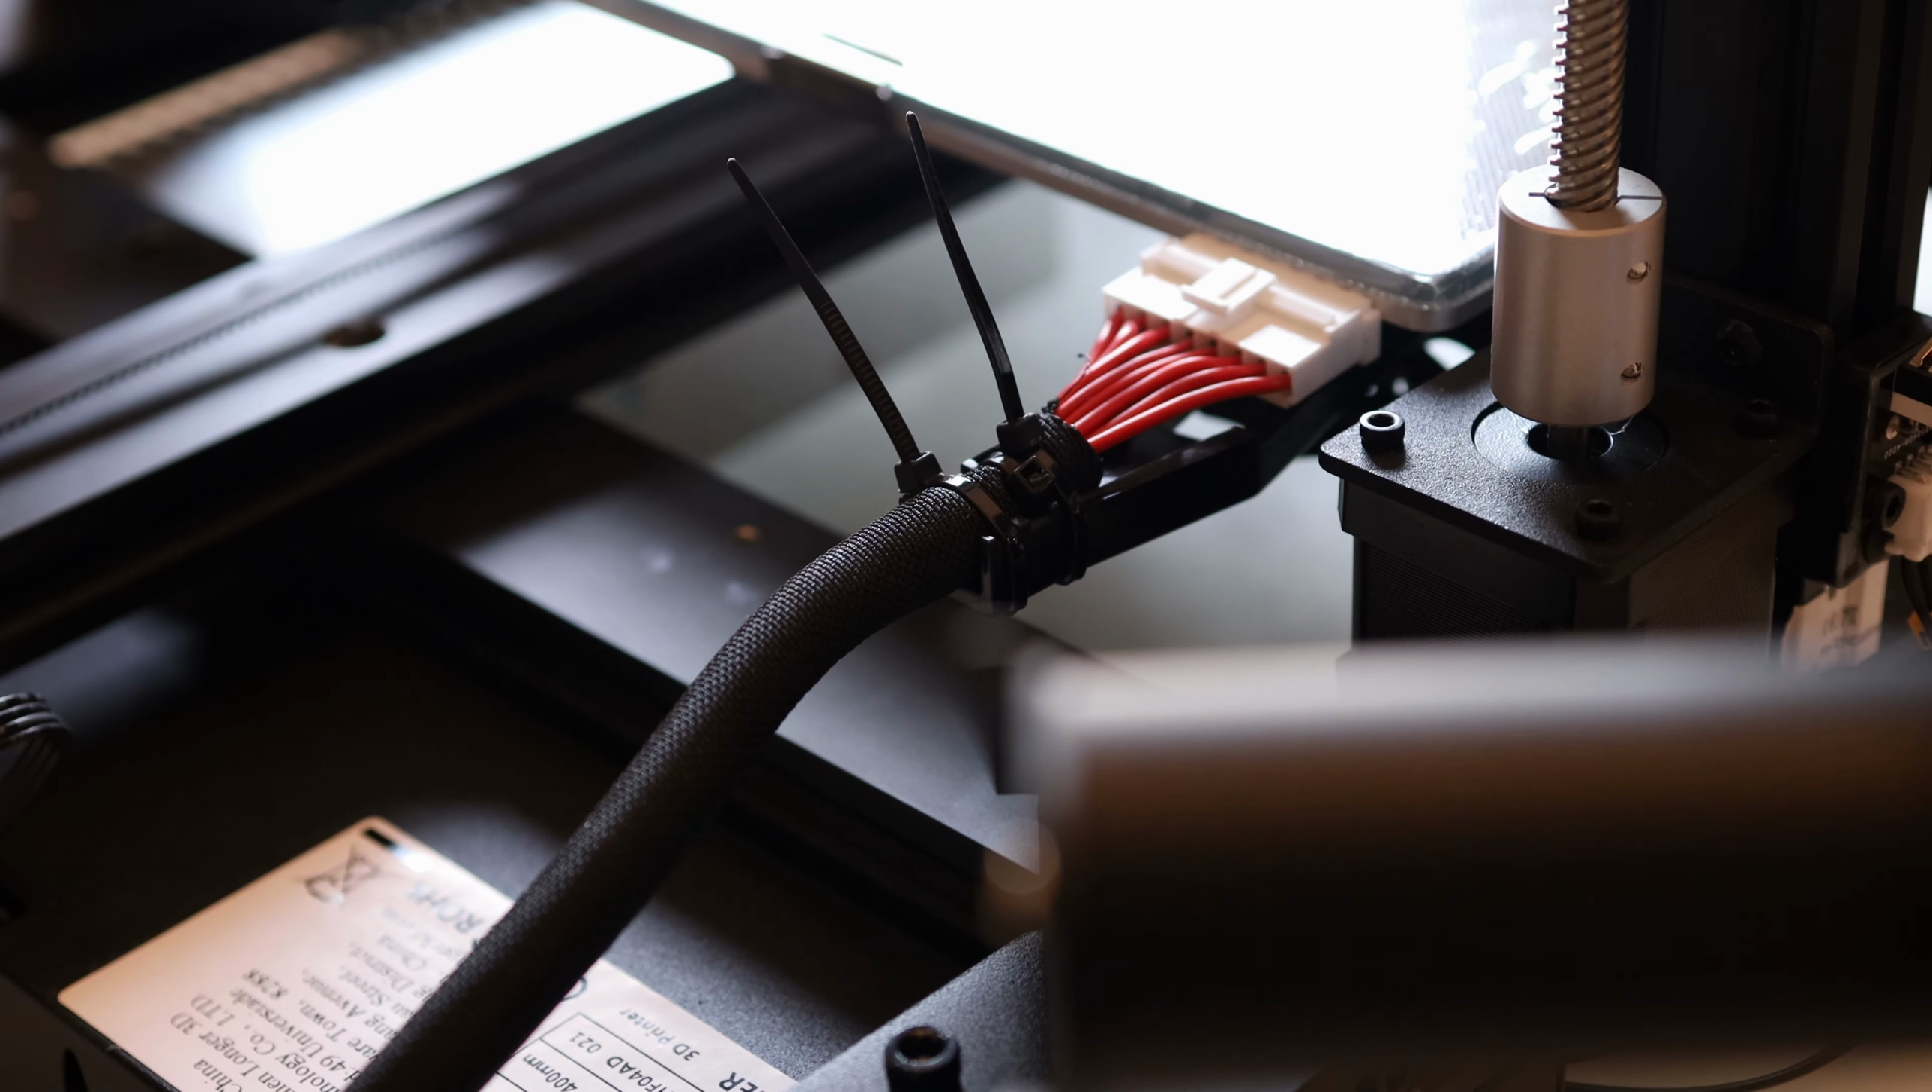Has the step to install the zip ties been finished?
Yes.